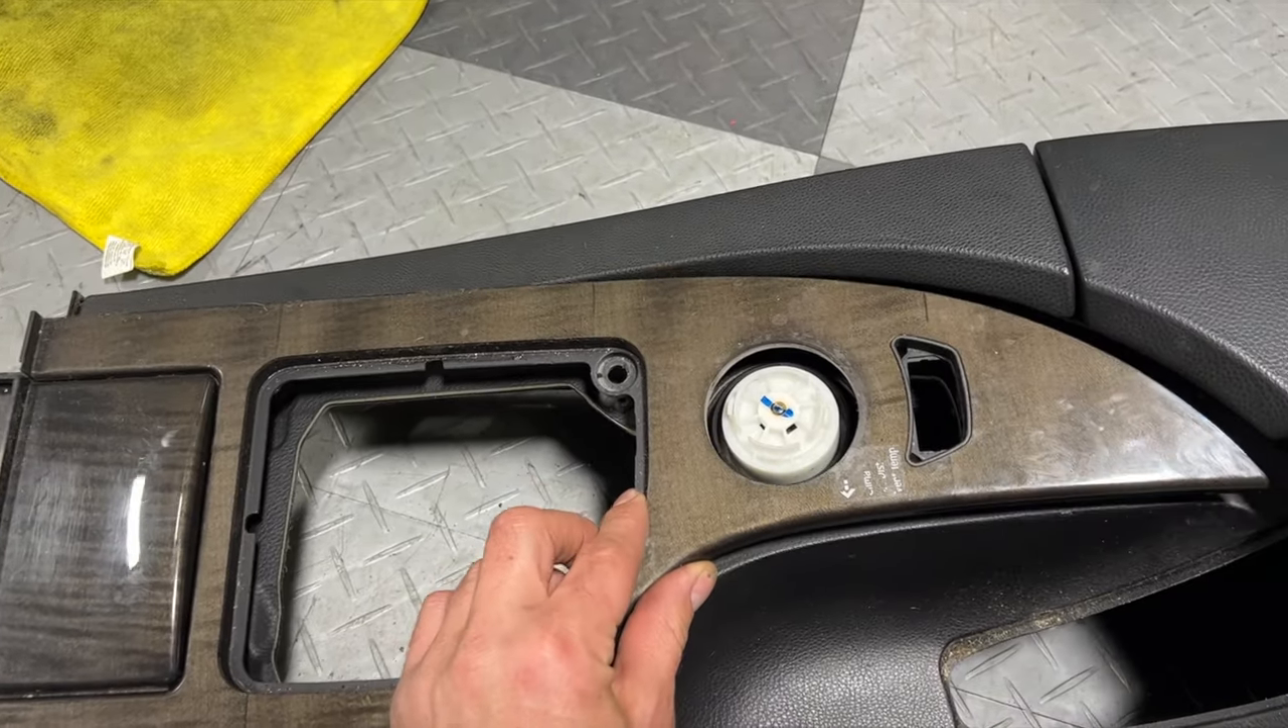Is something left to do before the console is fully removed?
No.